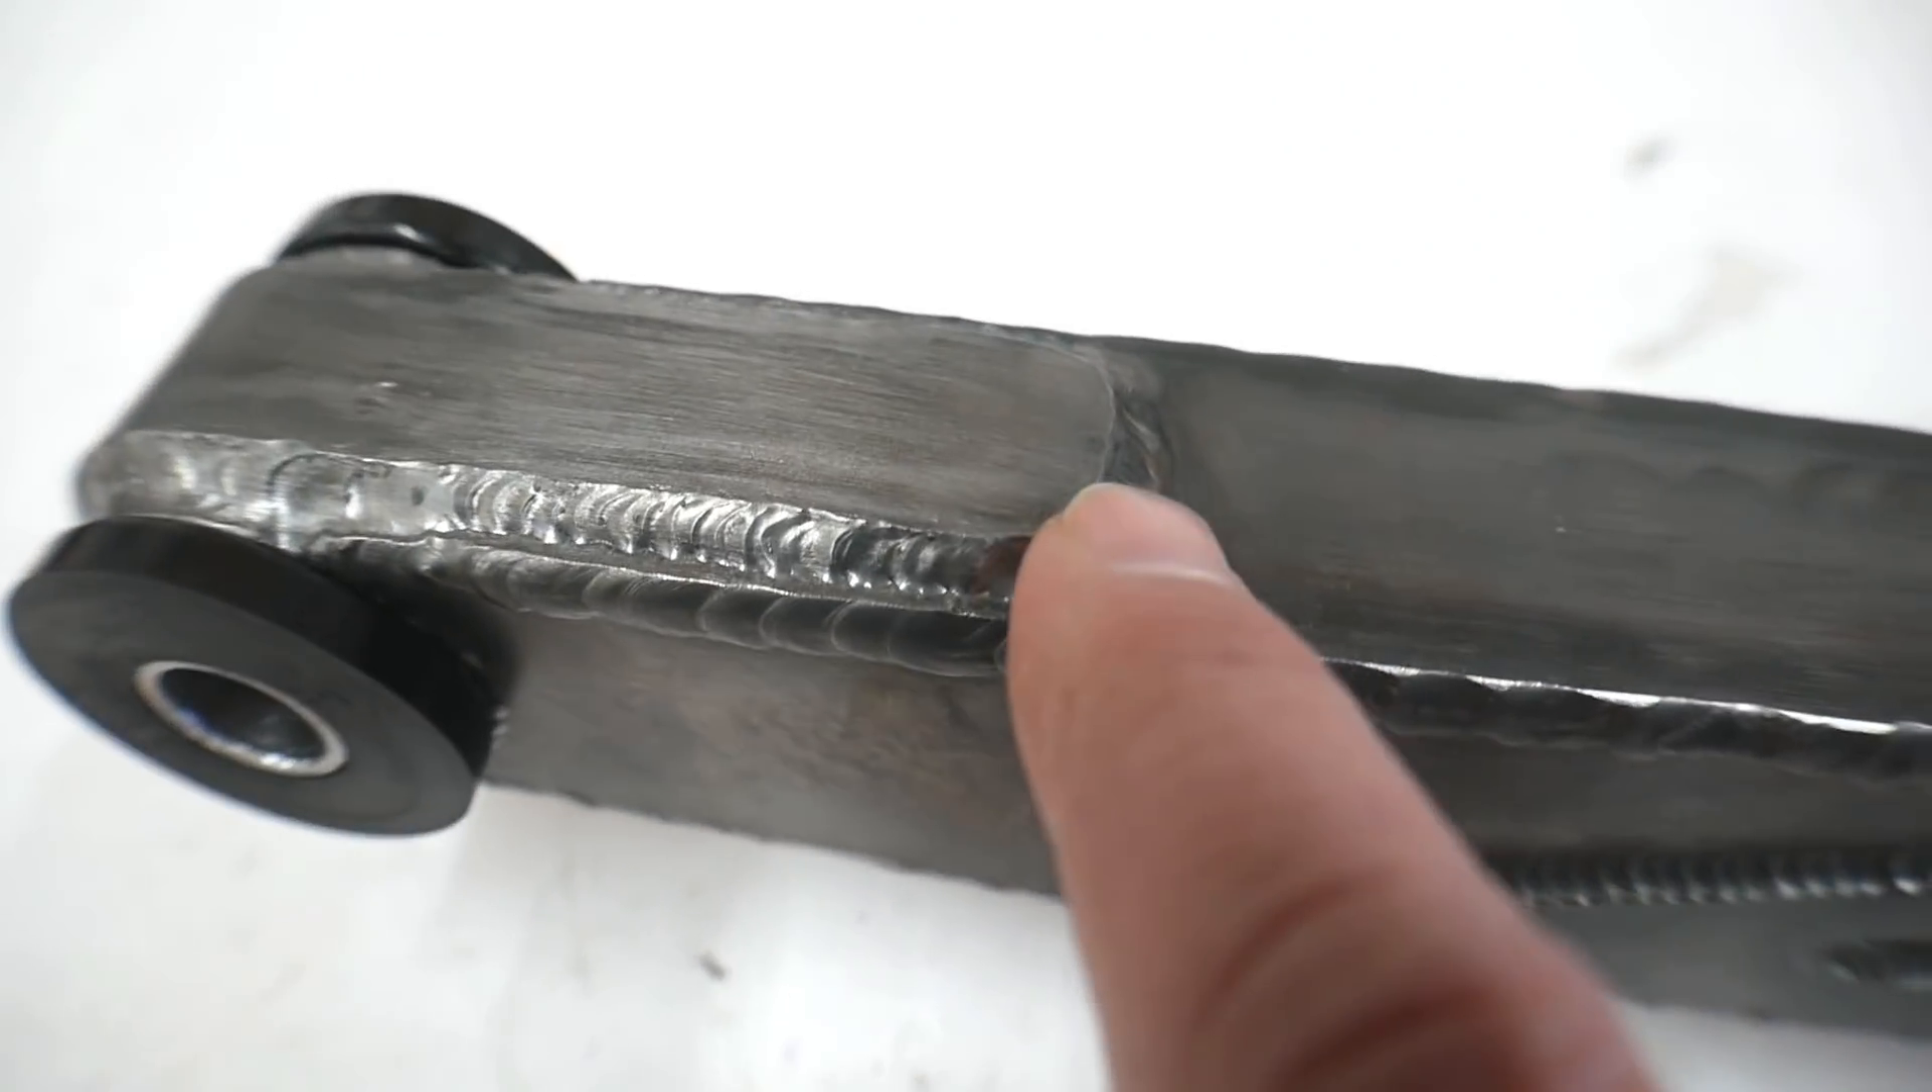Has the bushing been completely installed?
Yes.